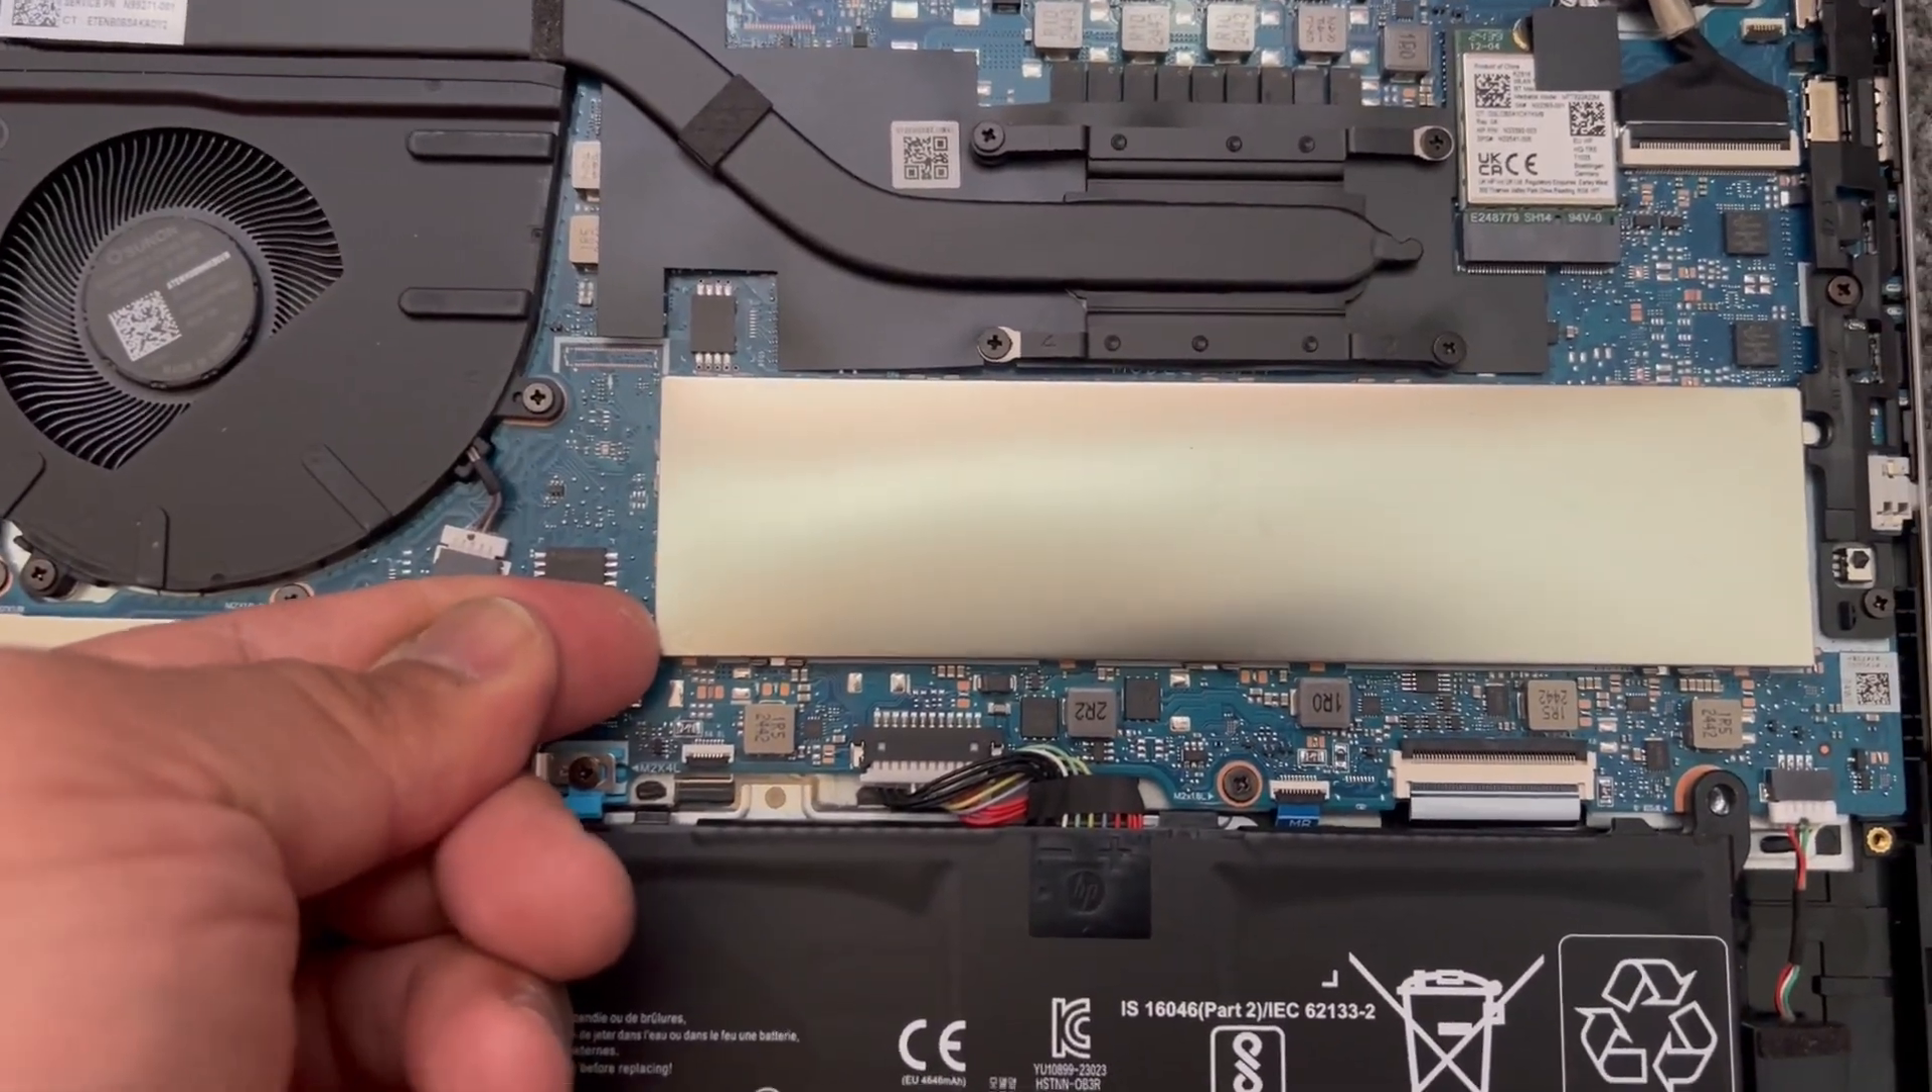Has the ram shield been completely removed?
No.